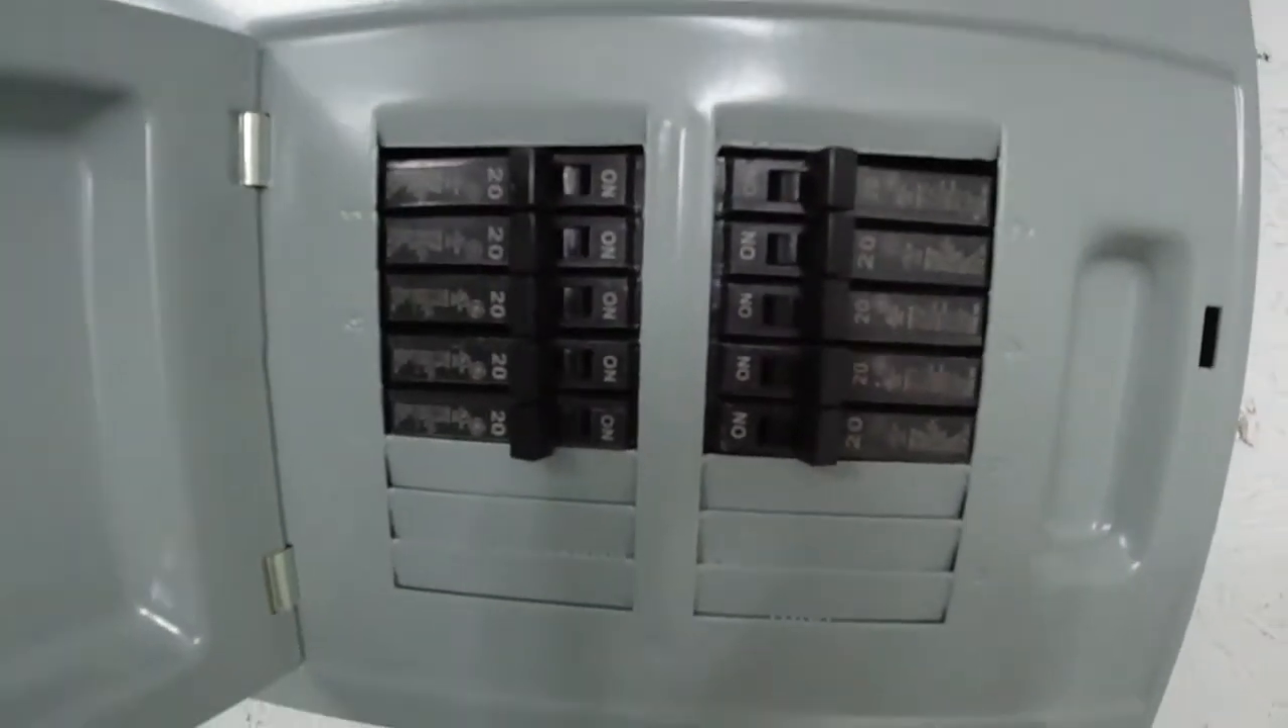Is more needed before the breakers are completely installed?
No.